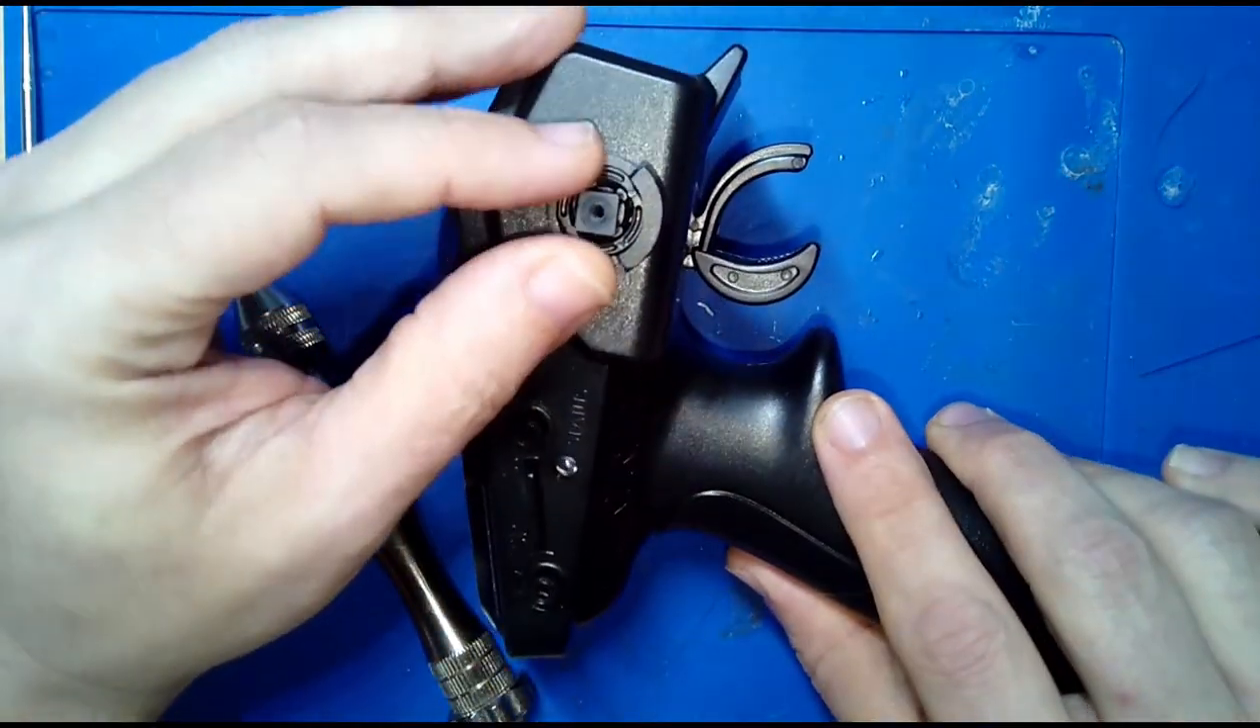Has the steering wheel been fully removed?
Yes.